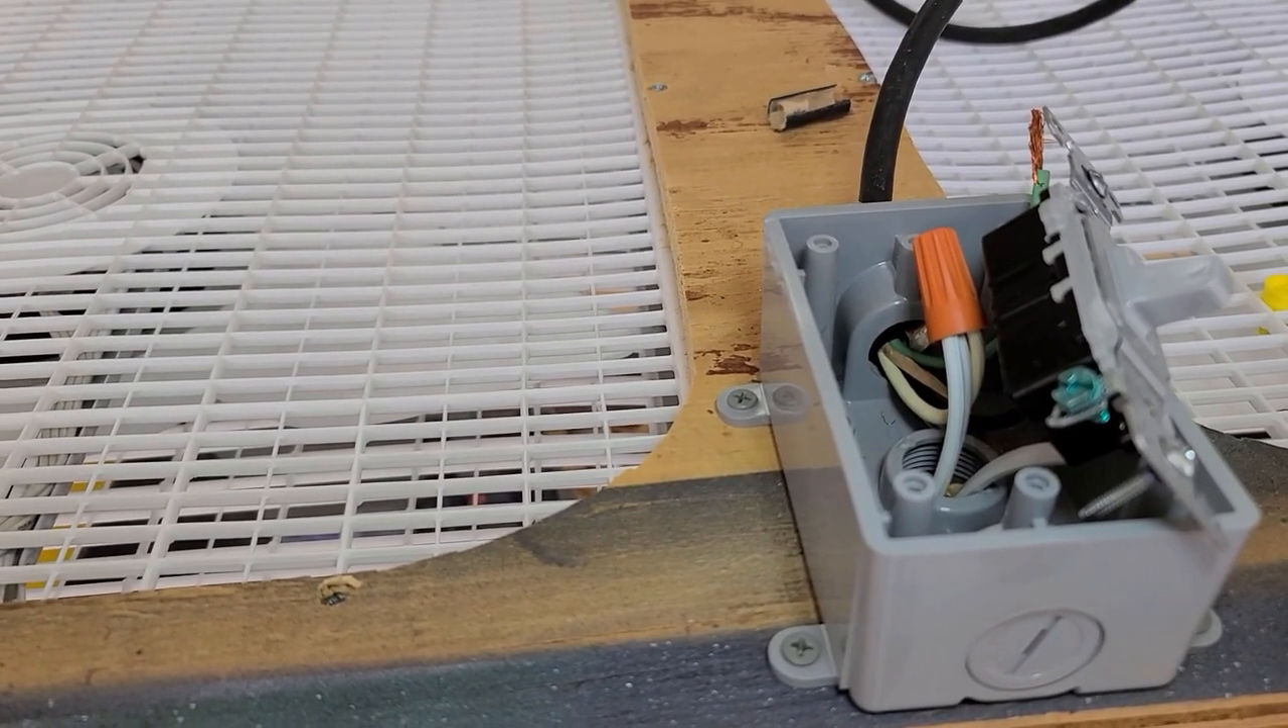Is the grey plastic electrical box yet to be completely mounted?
No.